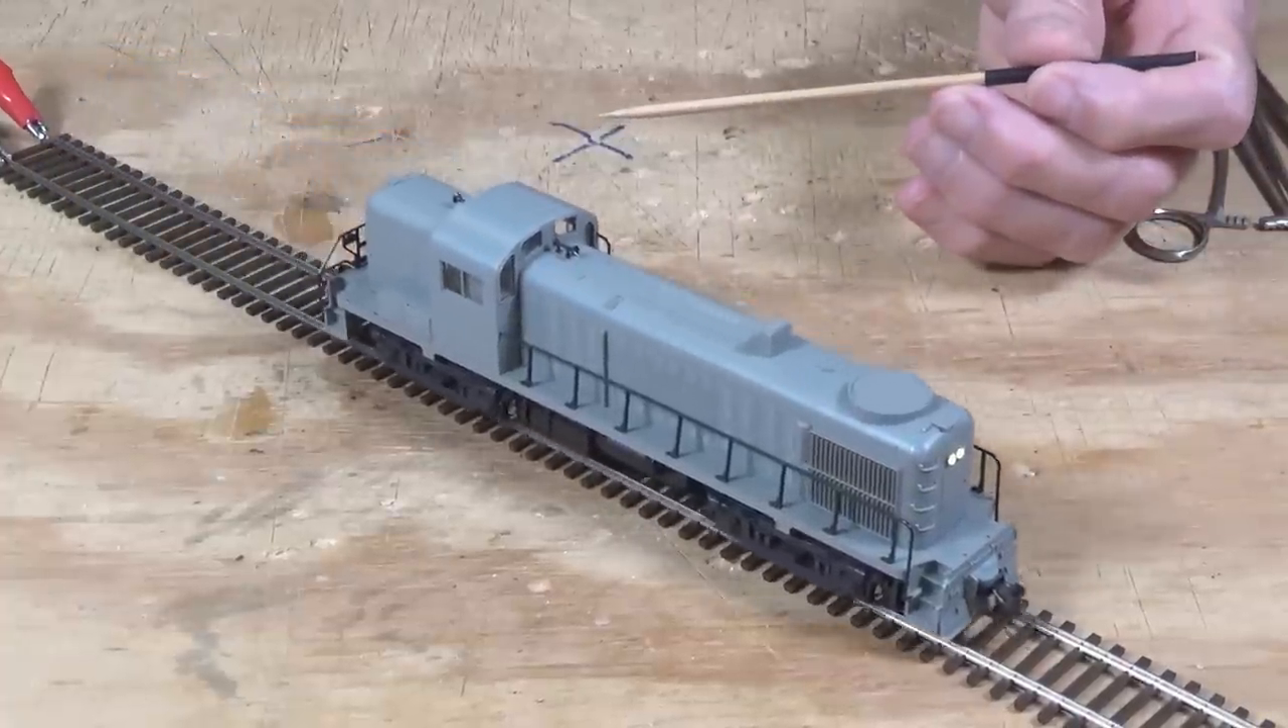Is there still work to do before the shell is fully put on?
No.